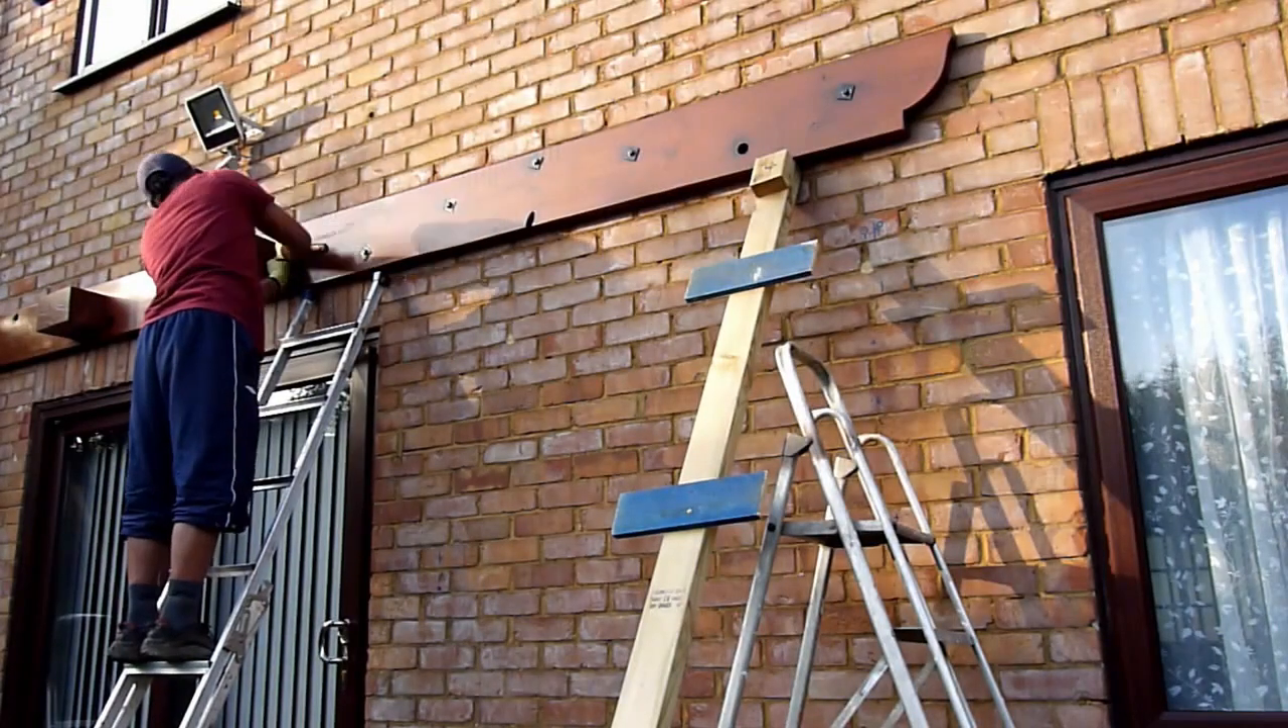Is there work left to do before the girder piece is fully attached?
Yes.